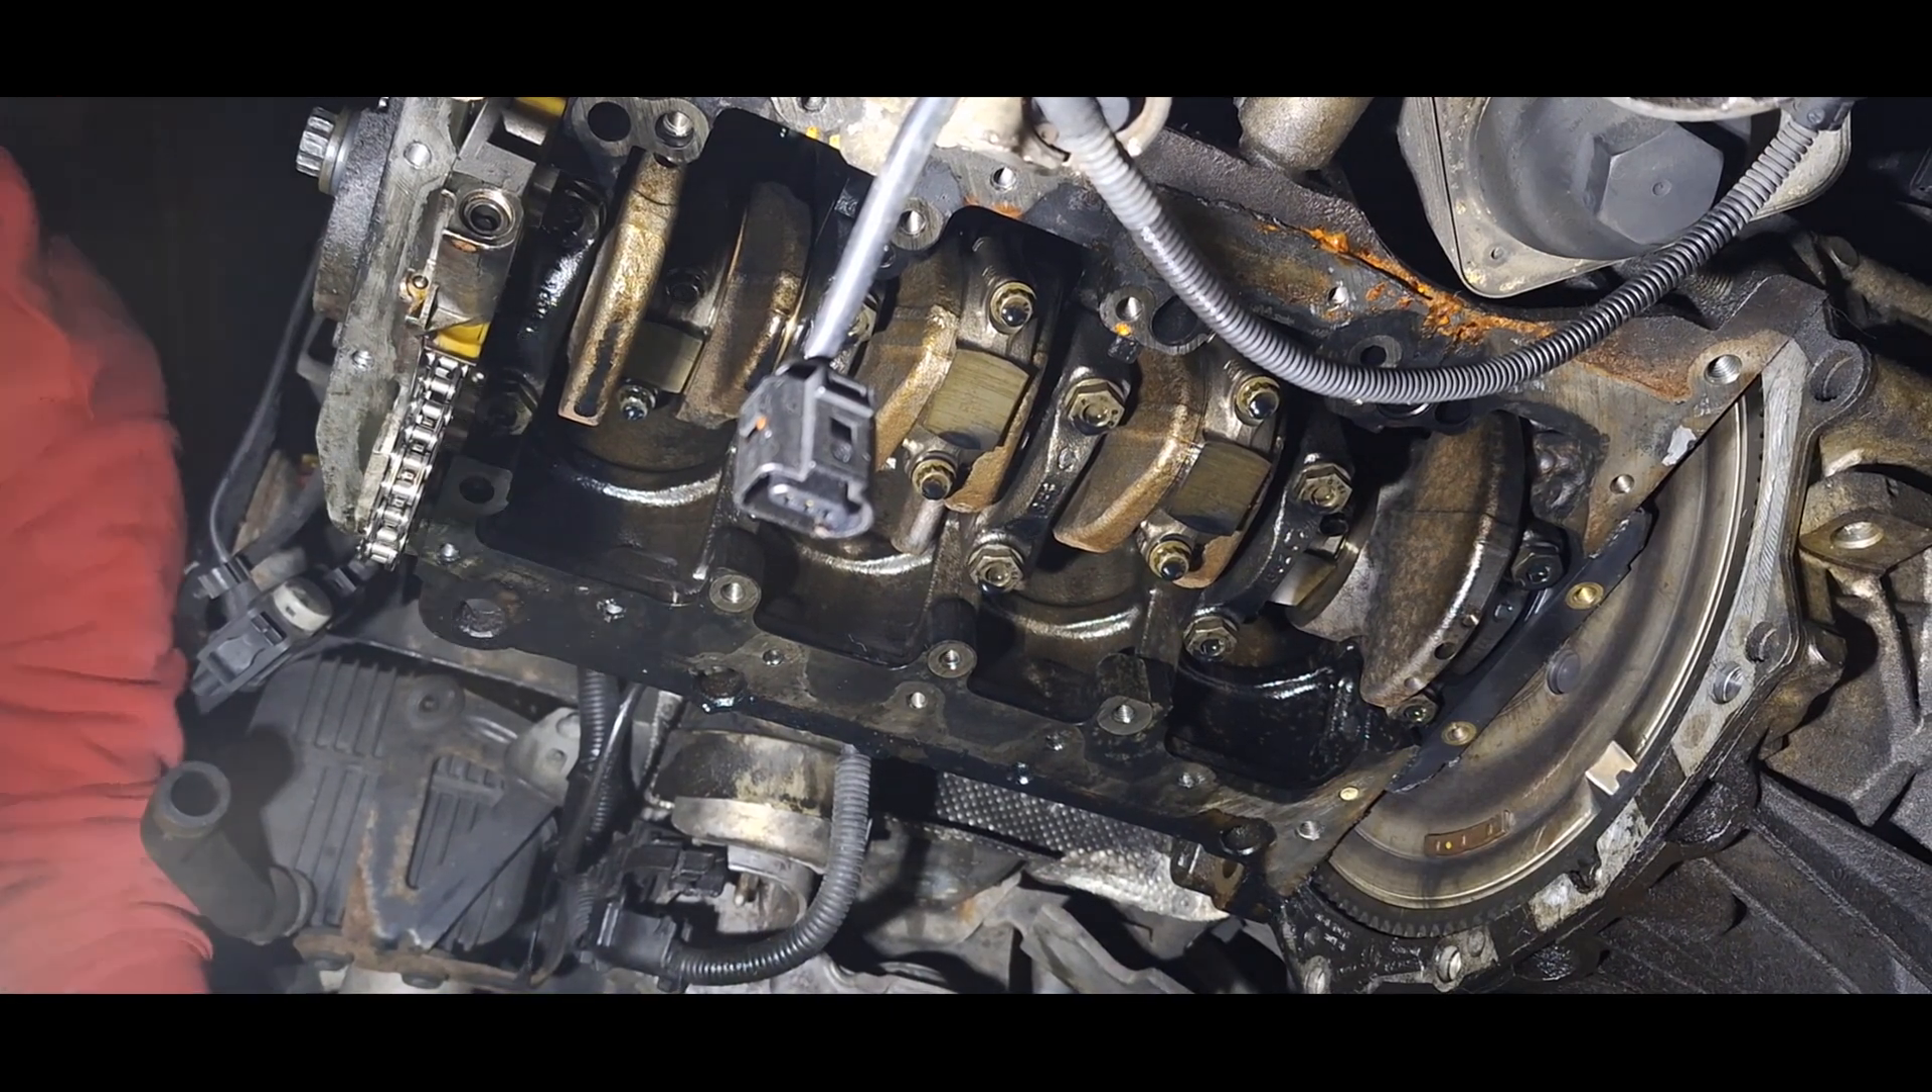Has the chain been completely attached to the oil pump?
No.